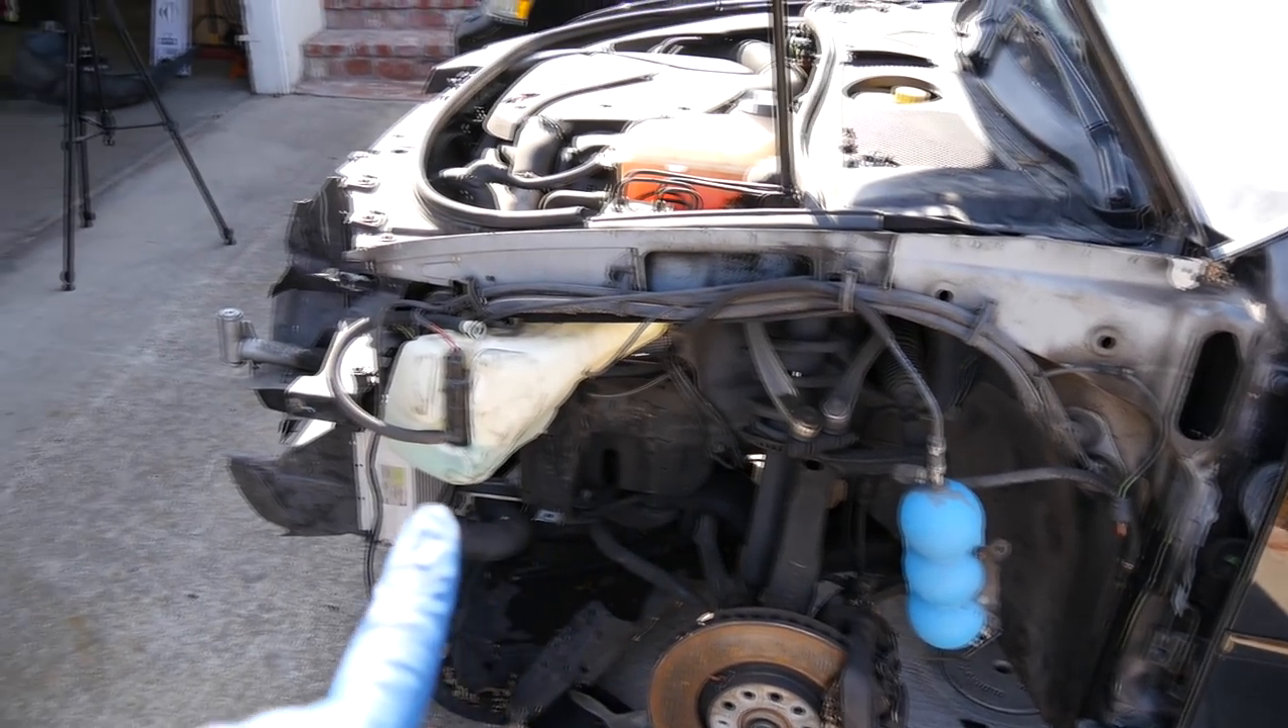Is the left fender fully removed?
Yes.